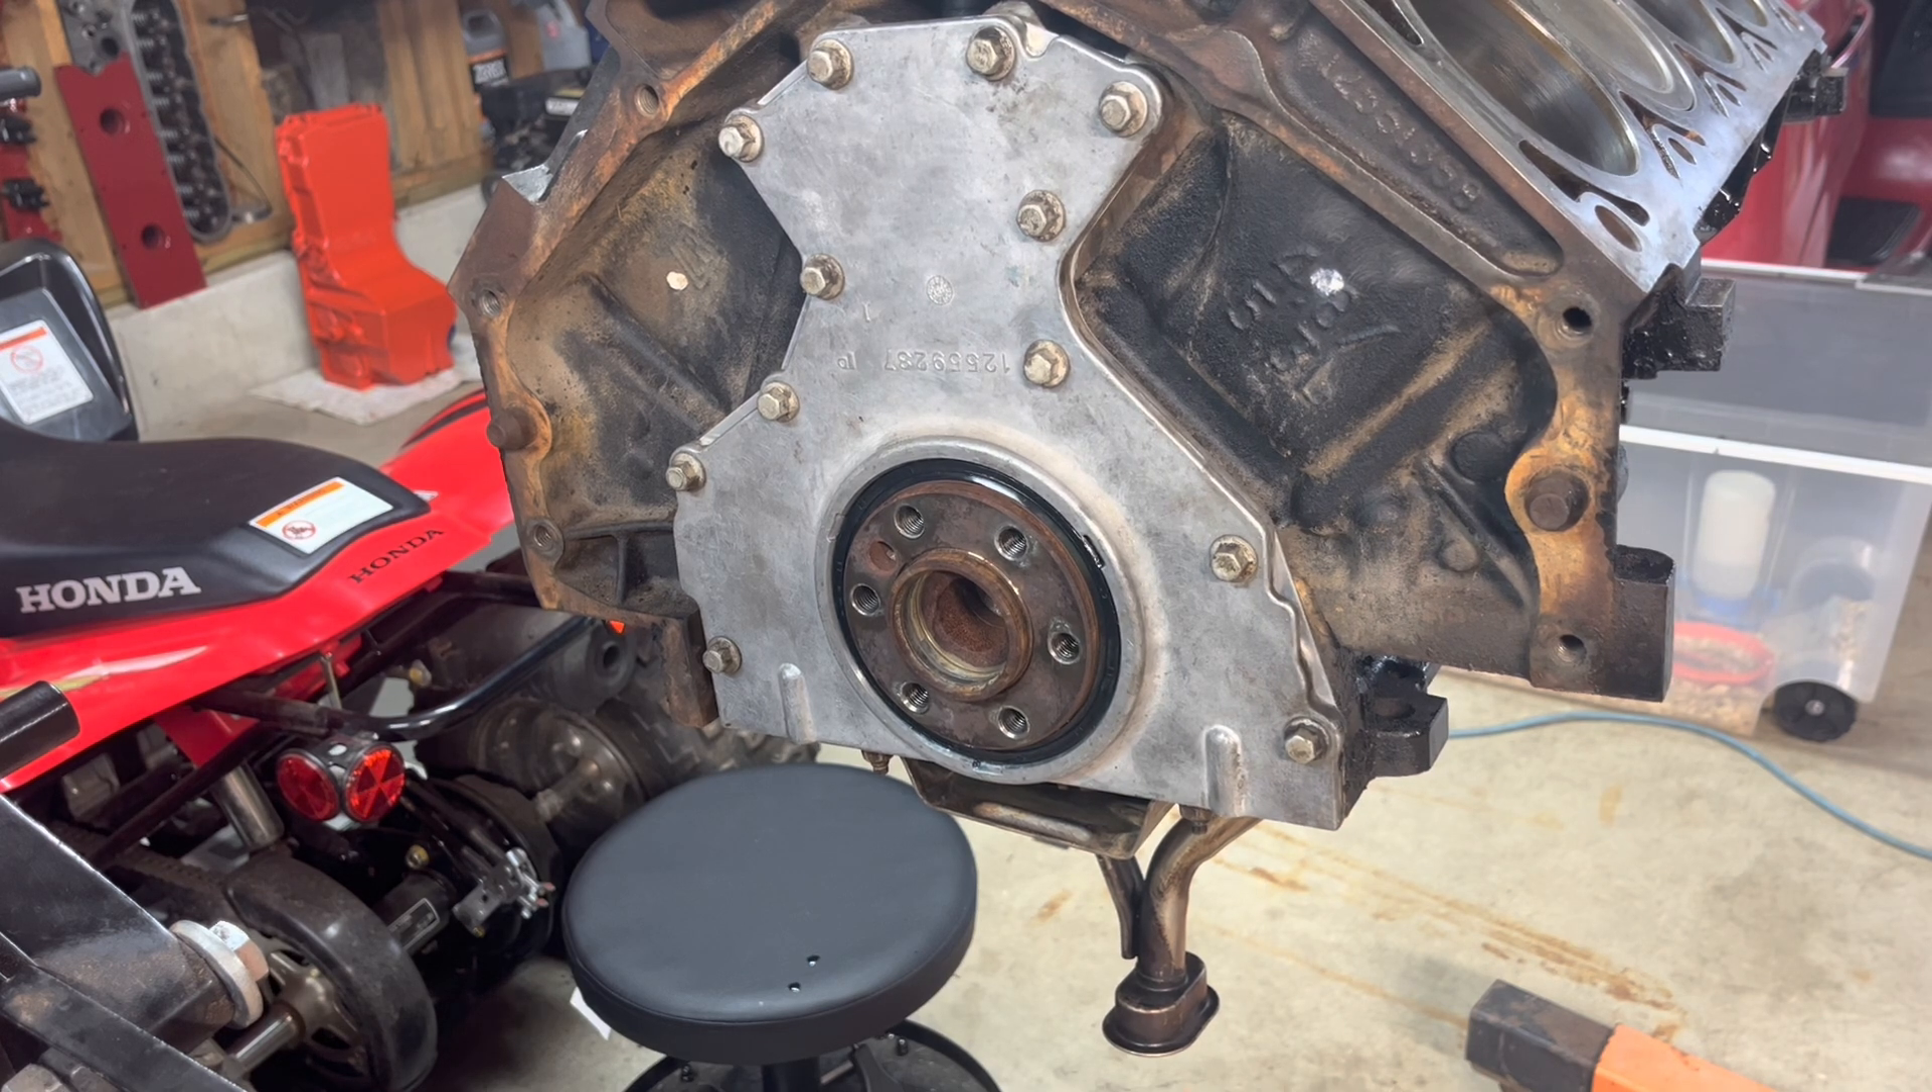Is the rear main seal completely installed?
Yes.